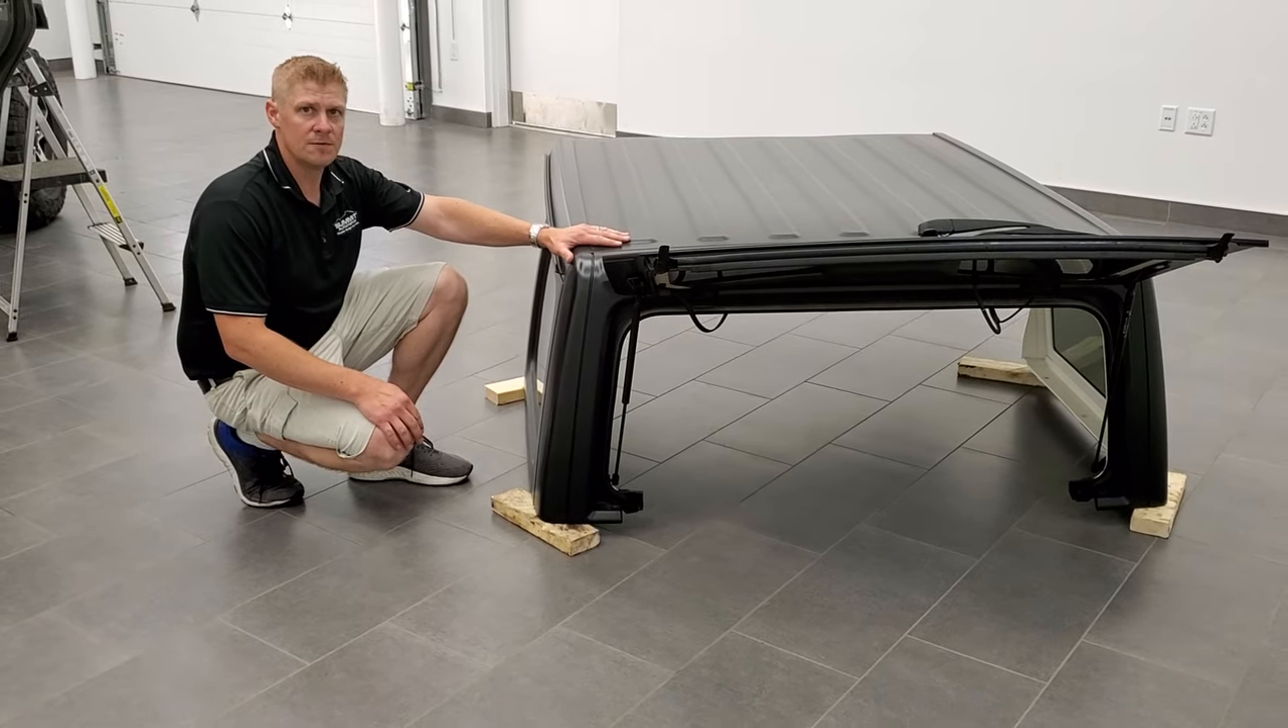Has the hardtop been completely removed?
Yes.